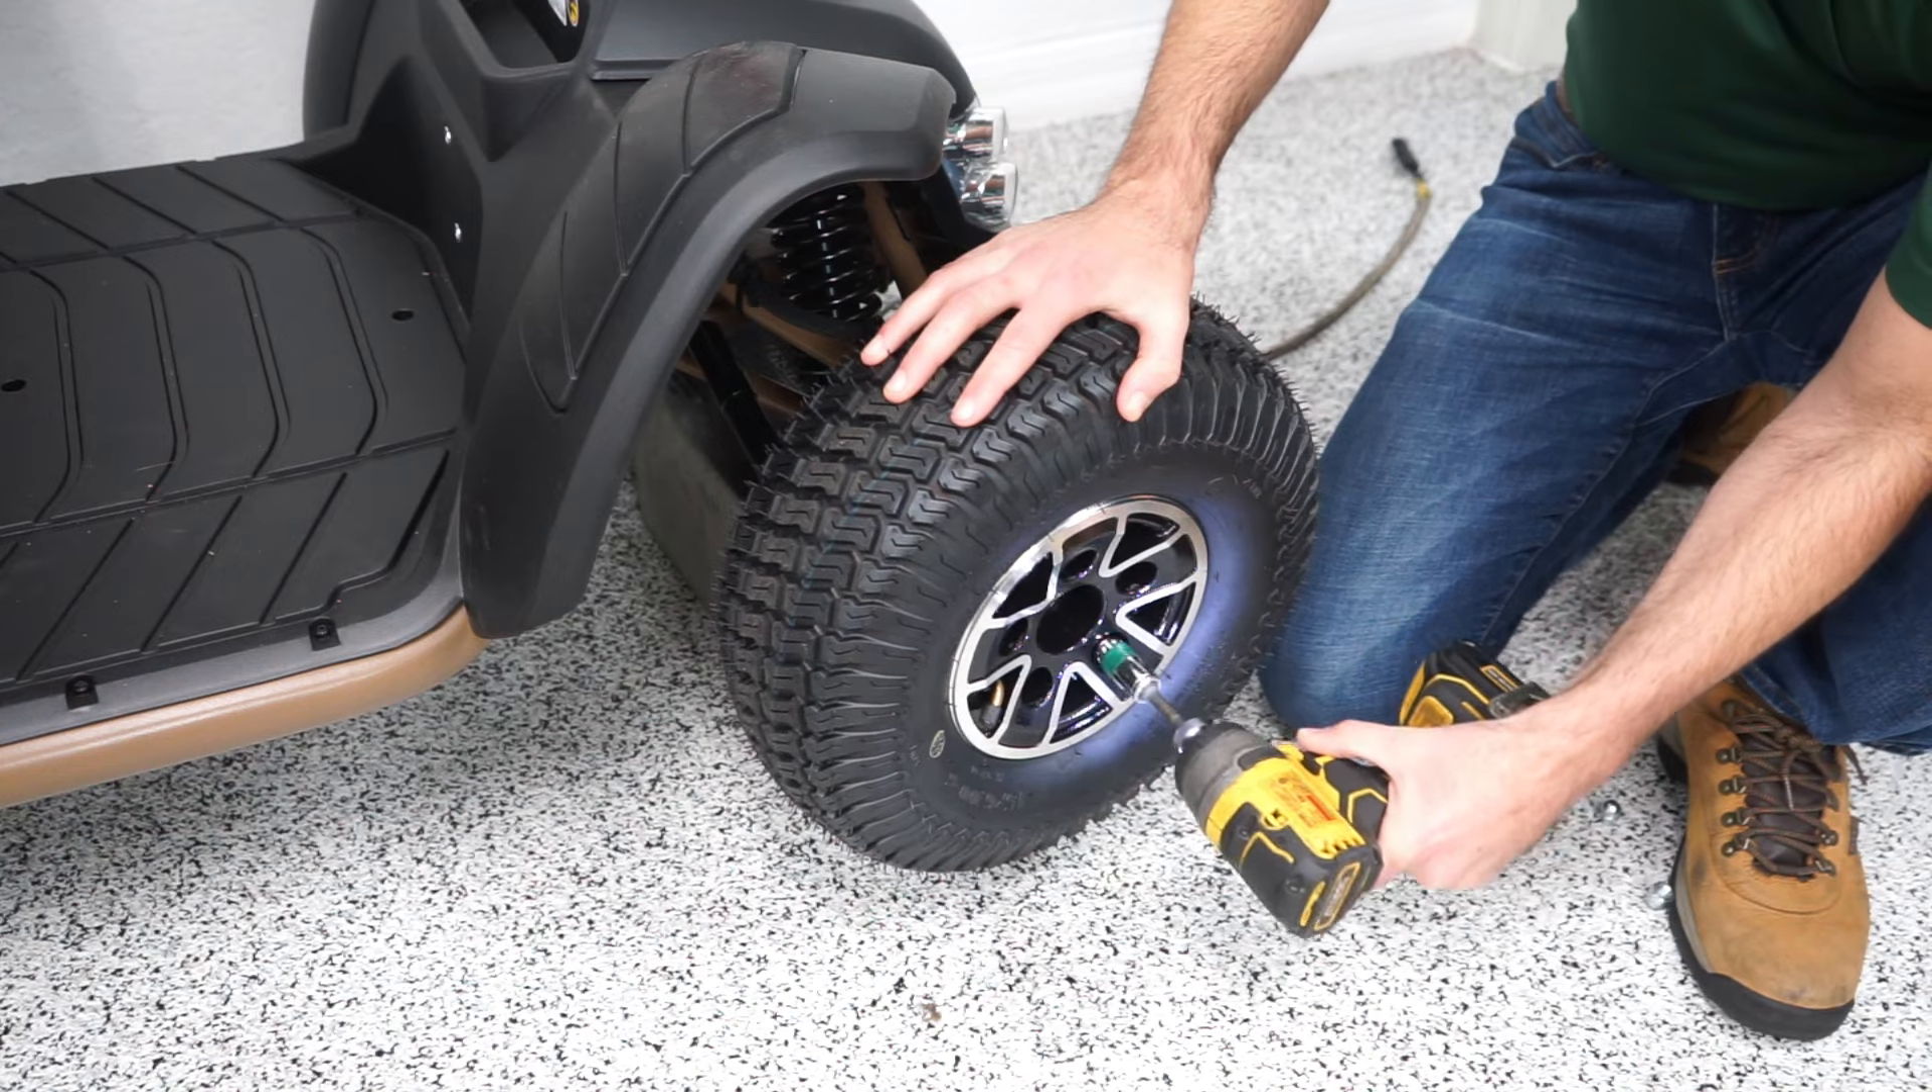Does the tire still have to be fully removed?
Yes.